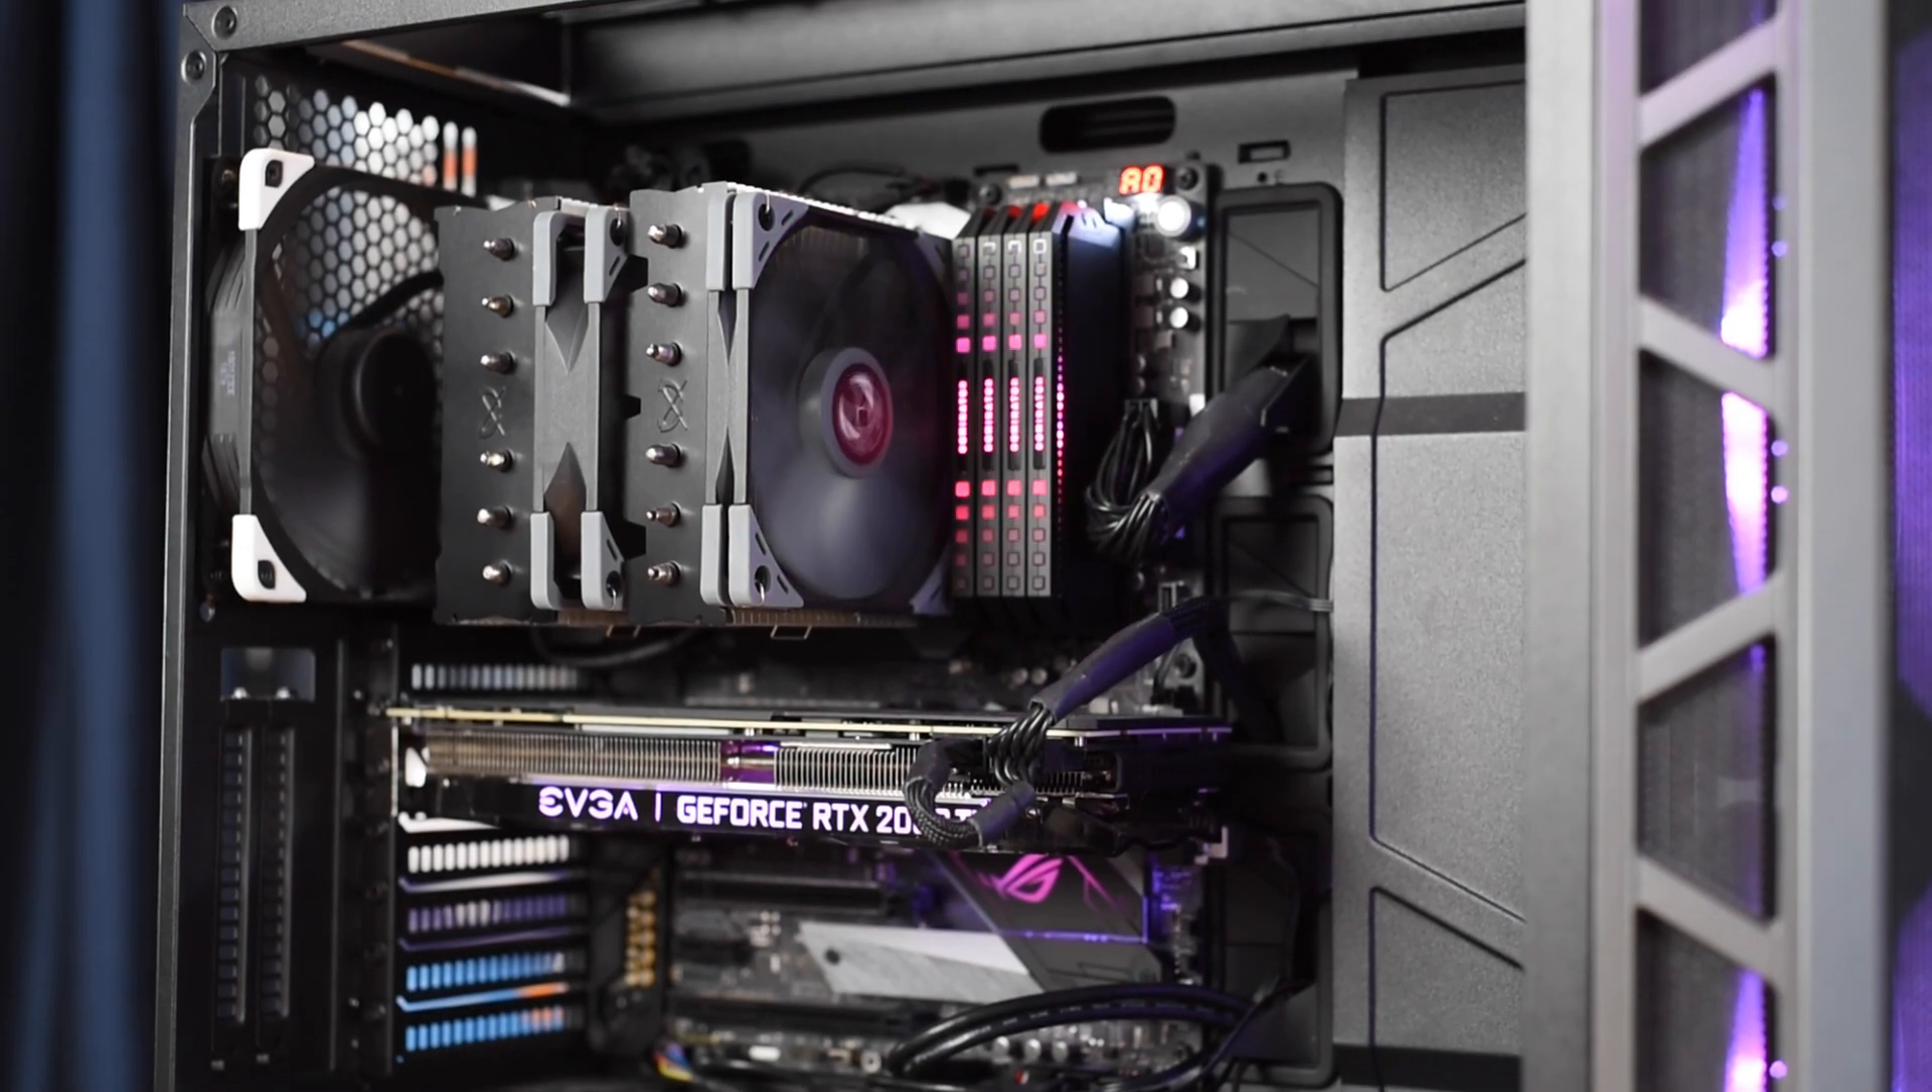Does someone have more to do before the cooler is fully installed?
No.